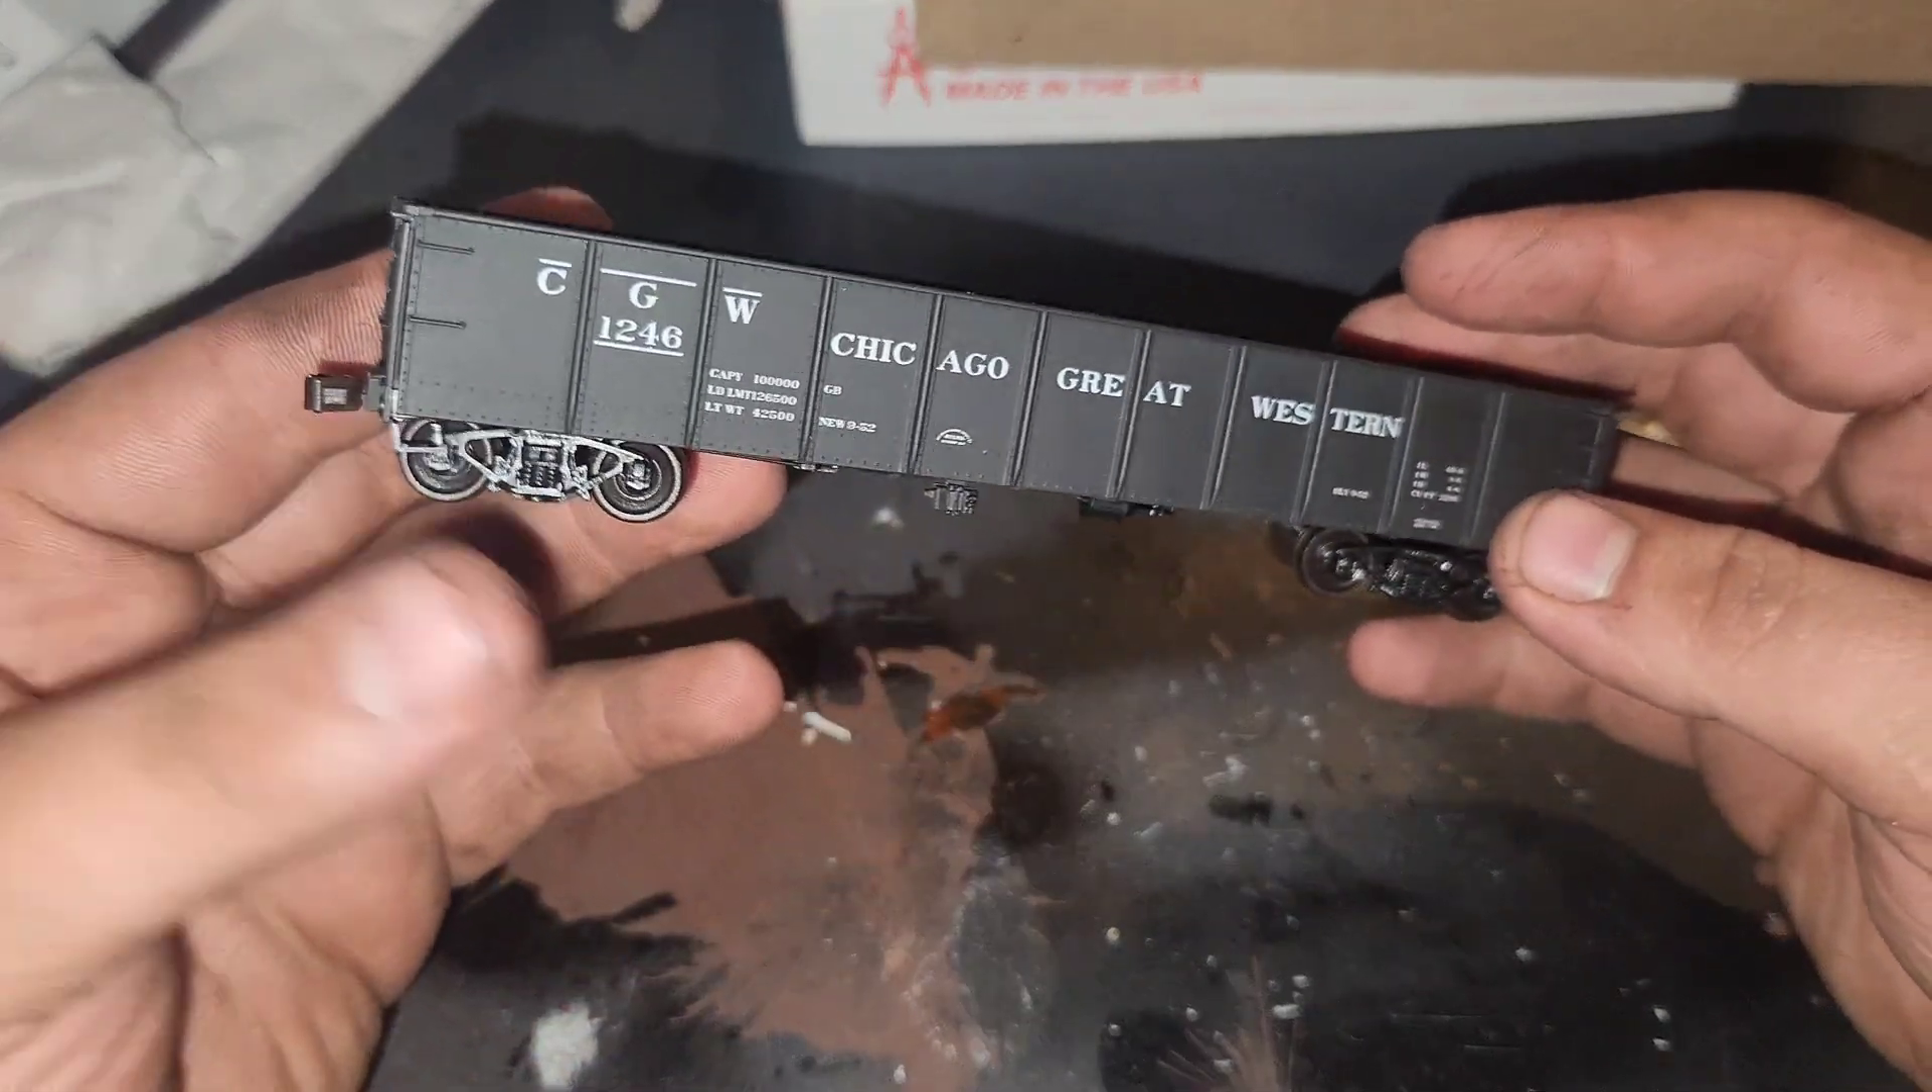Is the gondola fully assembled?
Yes.